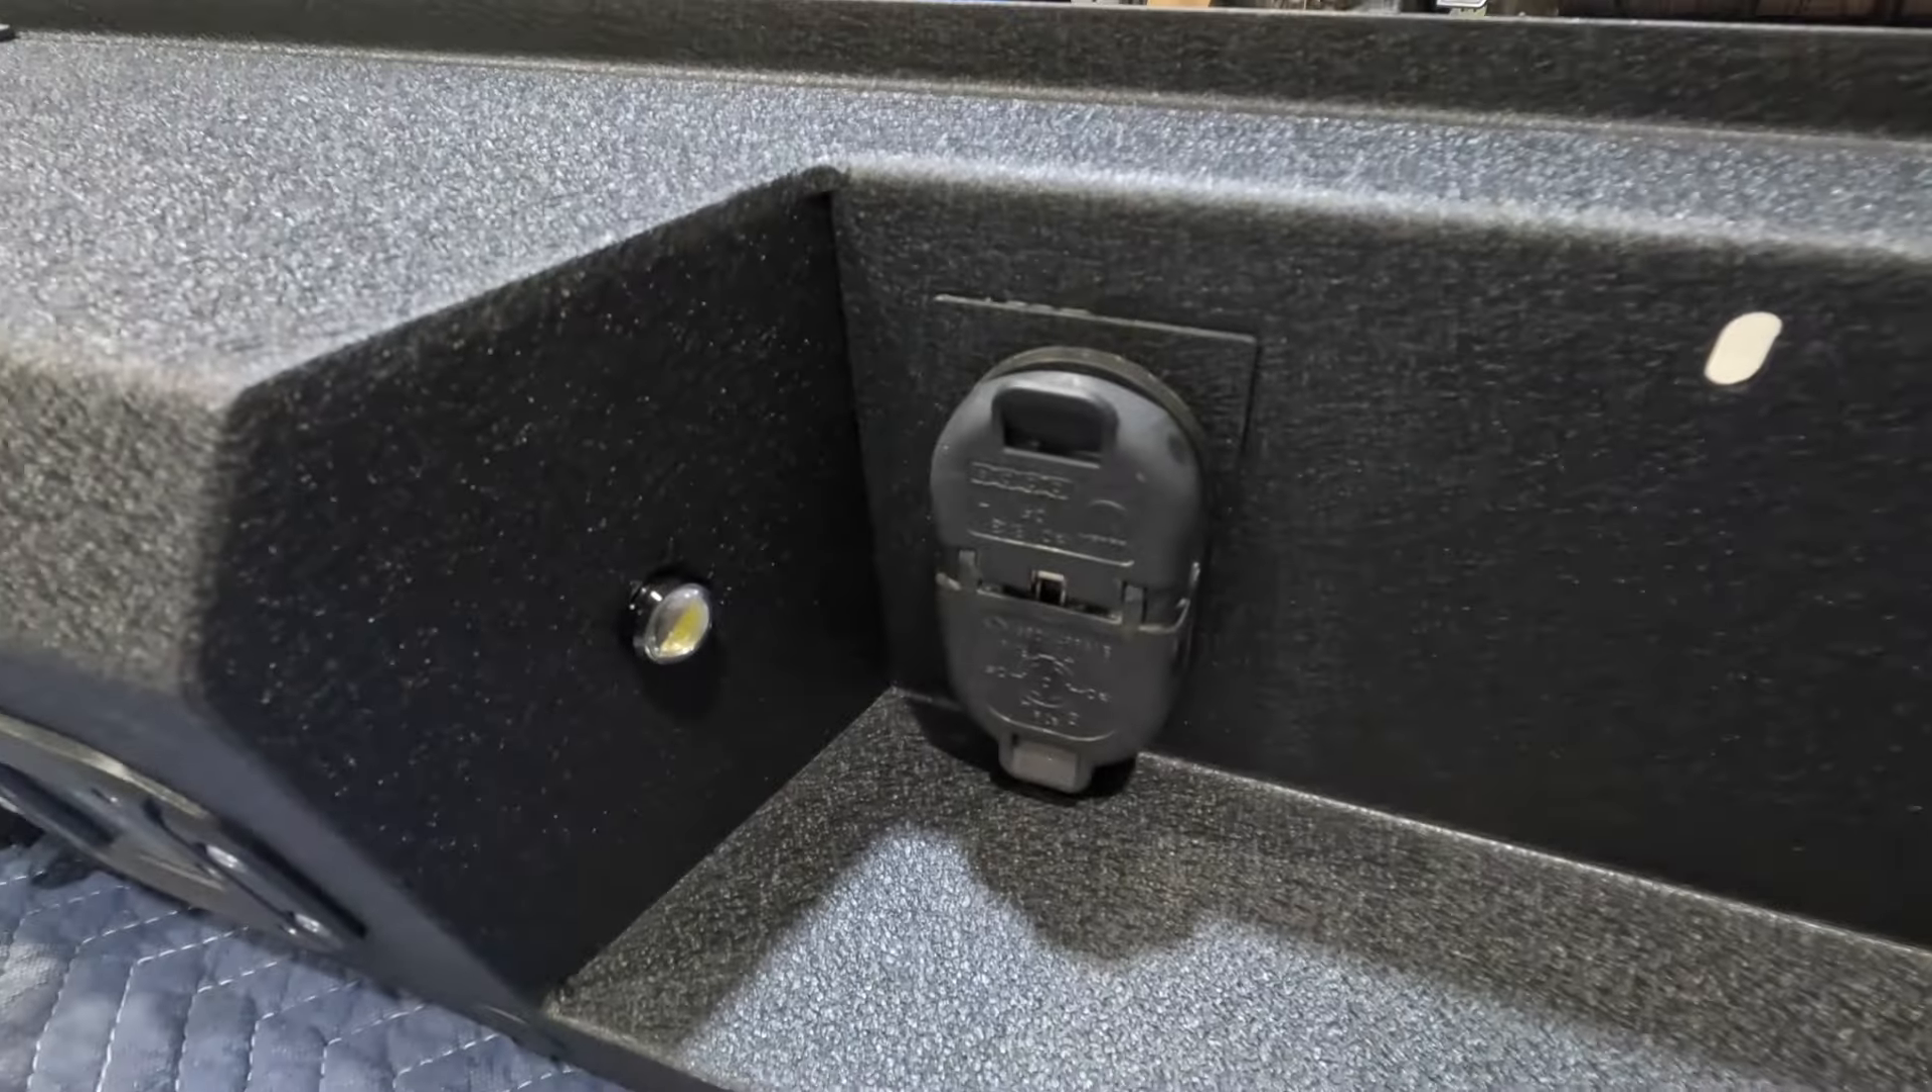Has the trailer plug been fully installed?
Yes.